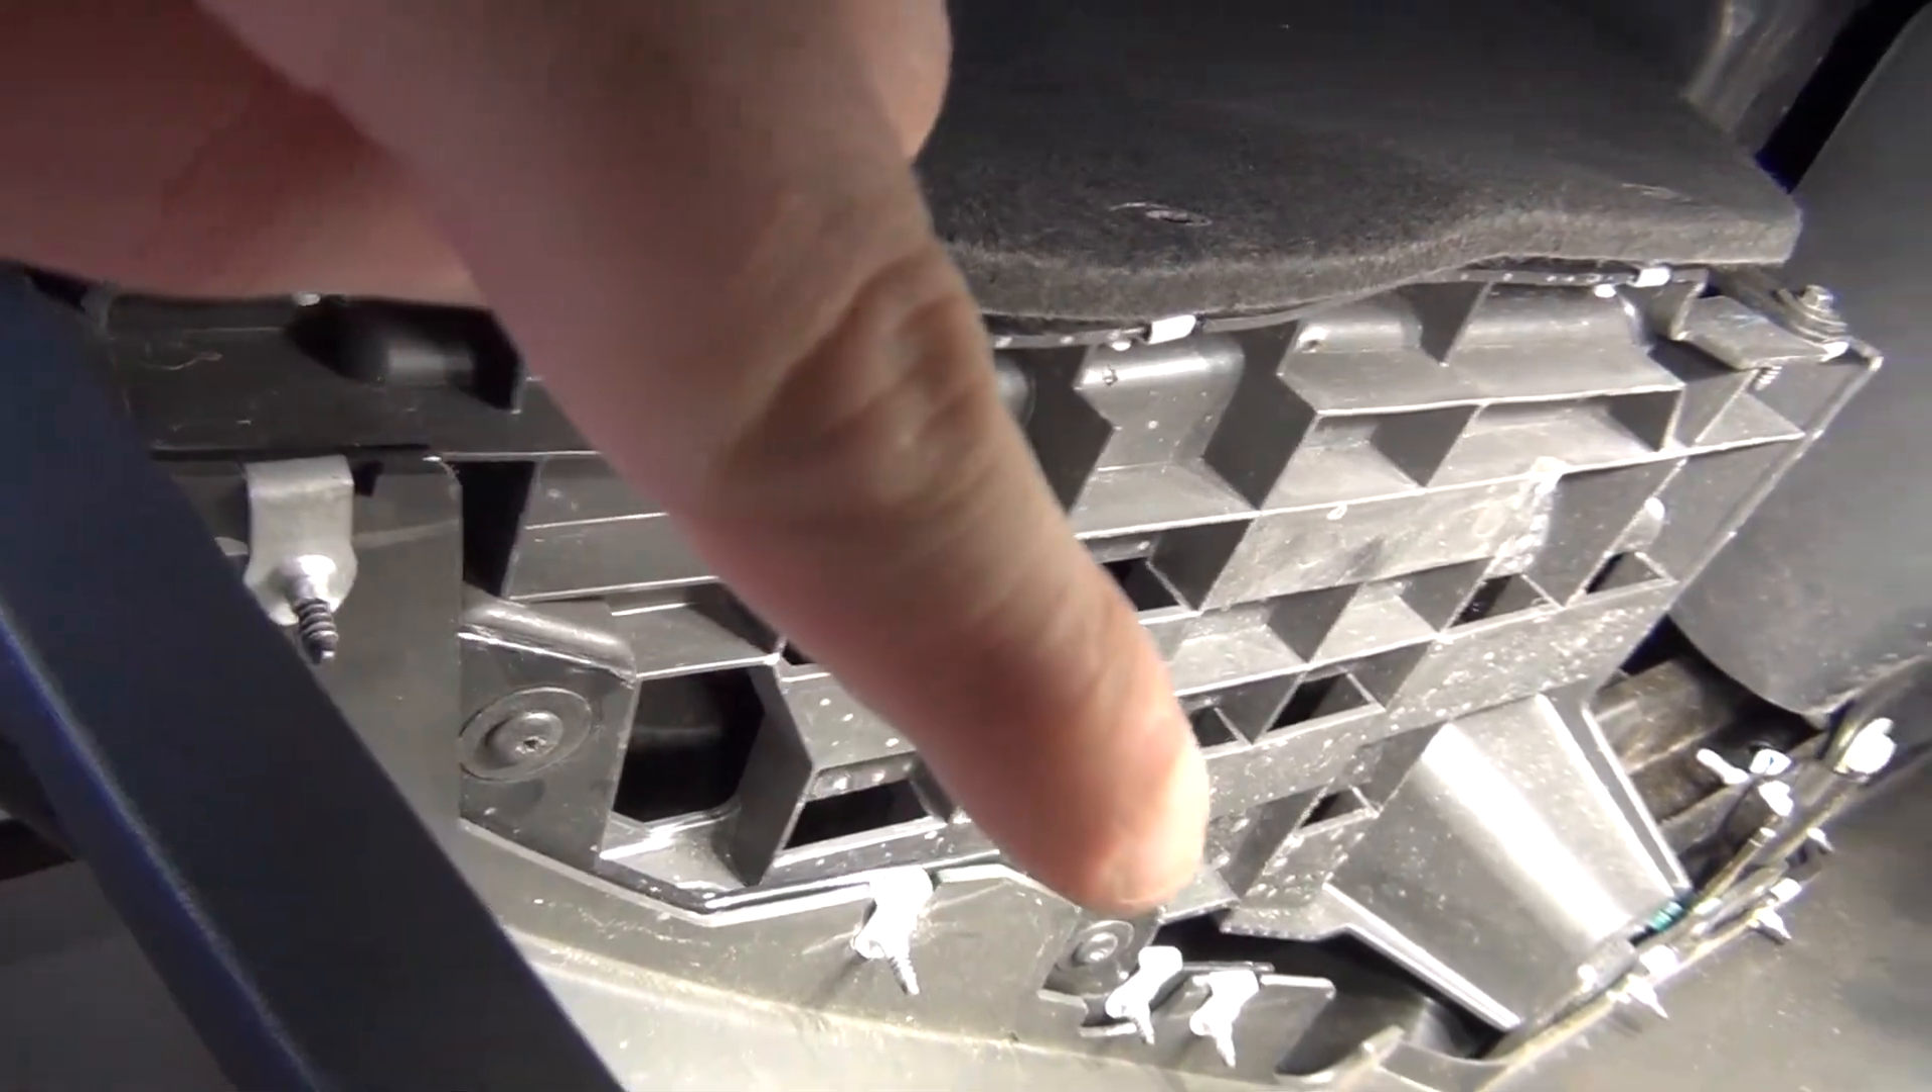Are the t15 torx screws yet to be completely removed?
Yes.